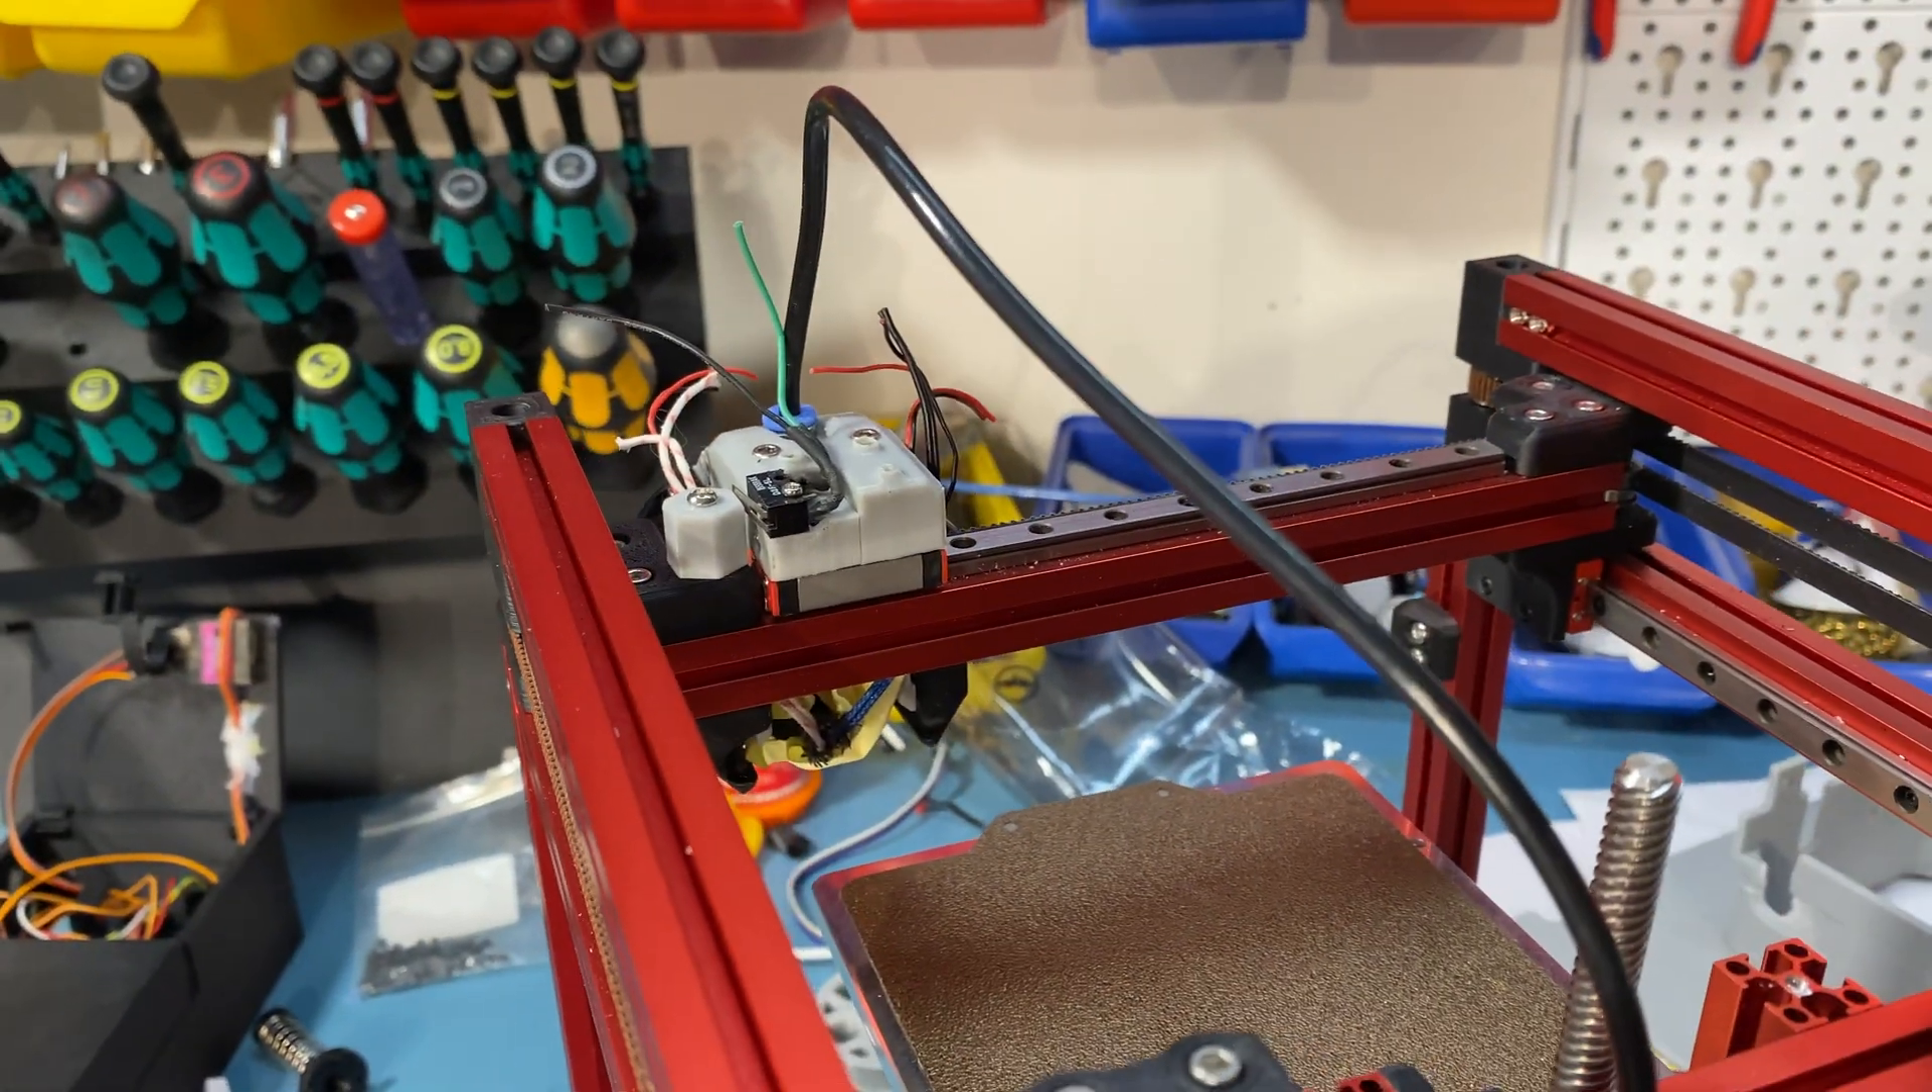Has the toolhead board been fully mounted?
No.